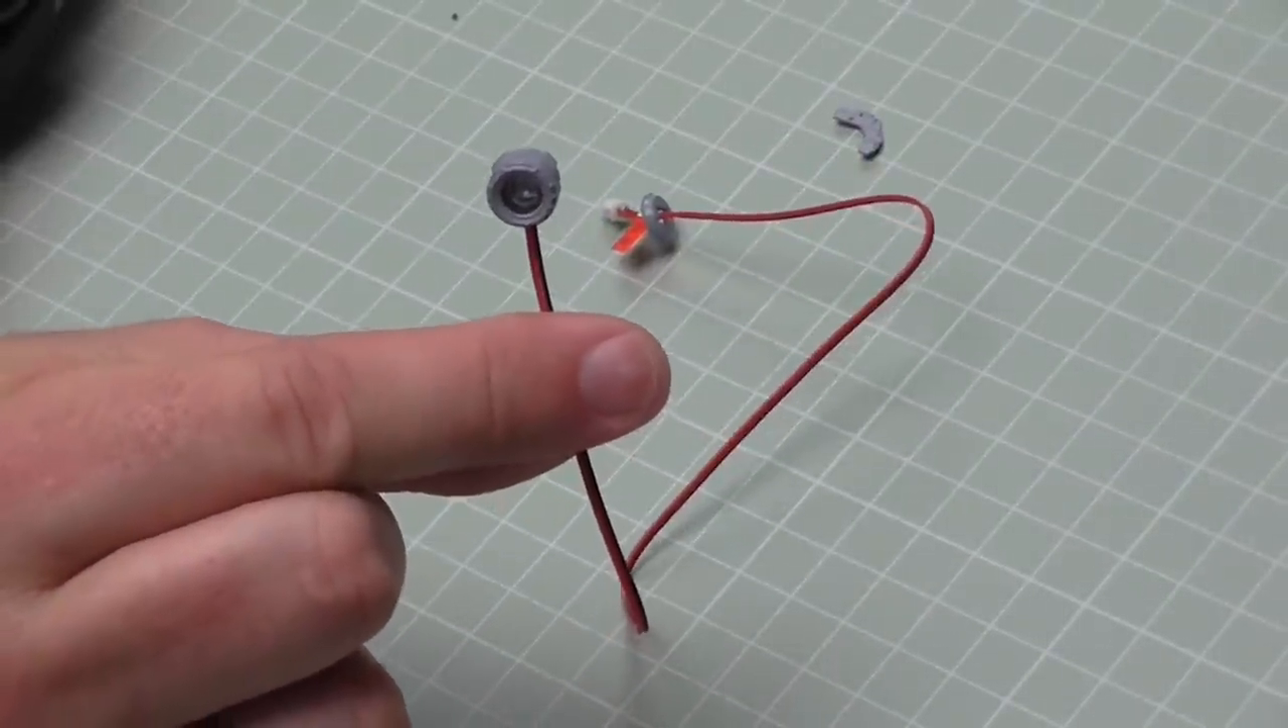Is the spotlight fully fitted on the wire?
Yes.